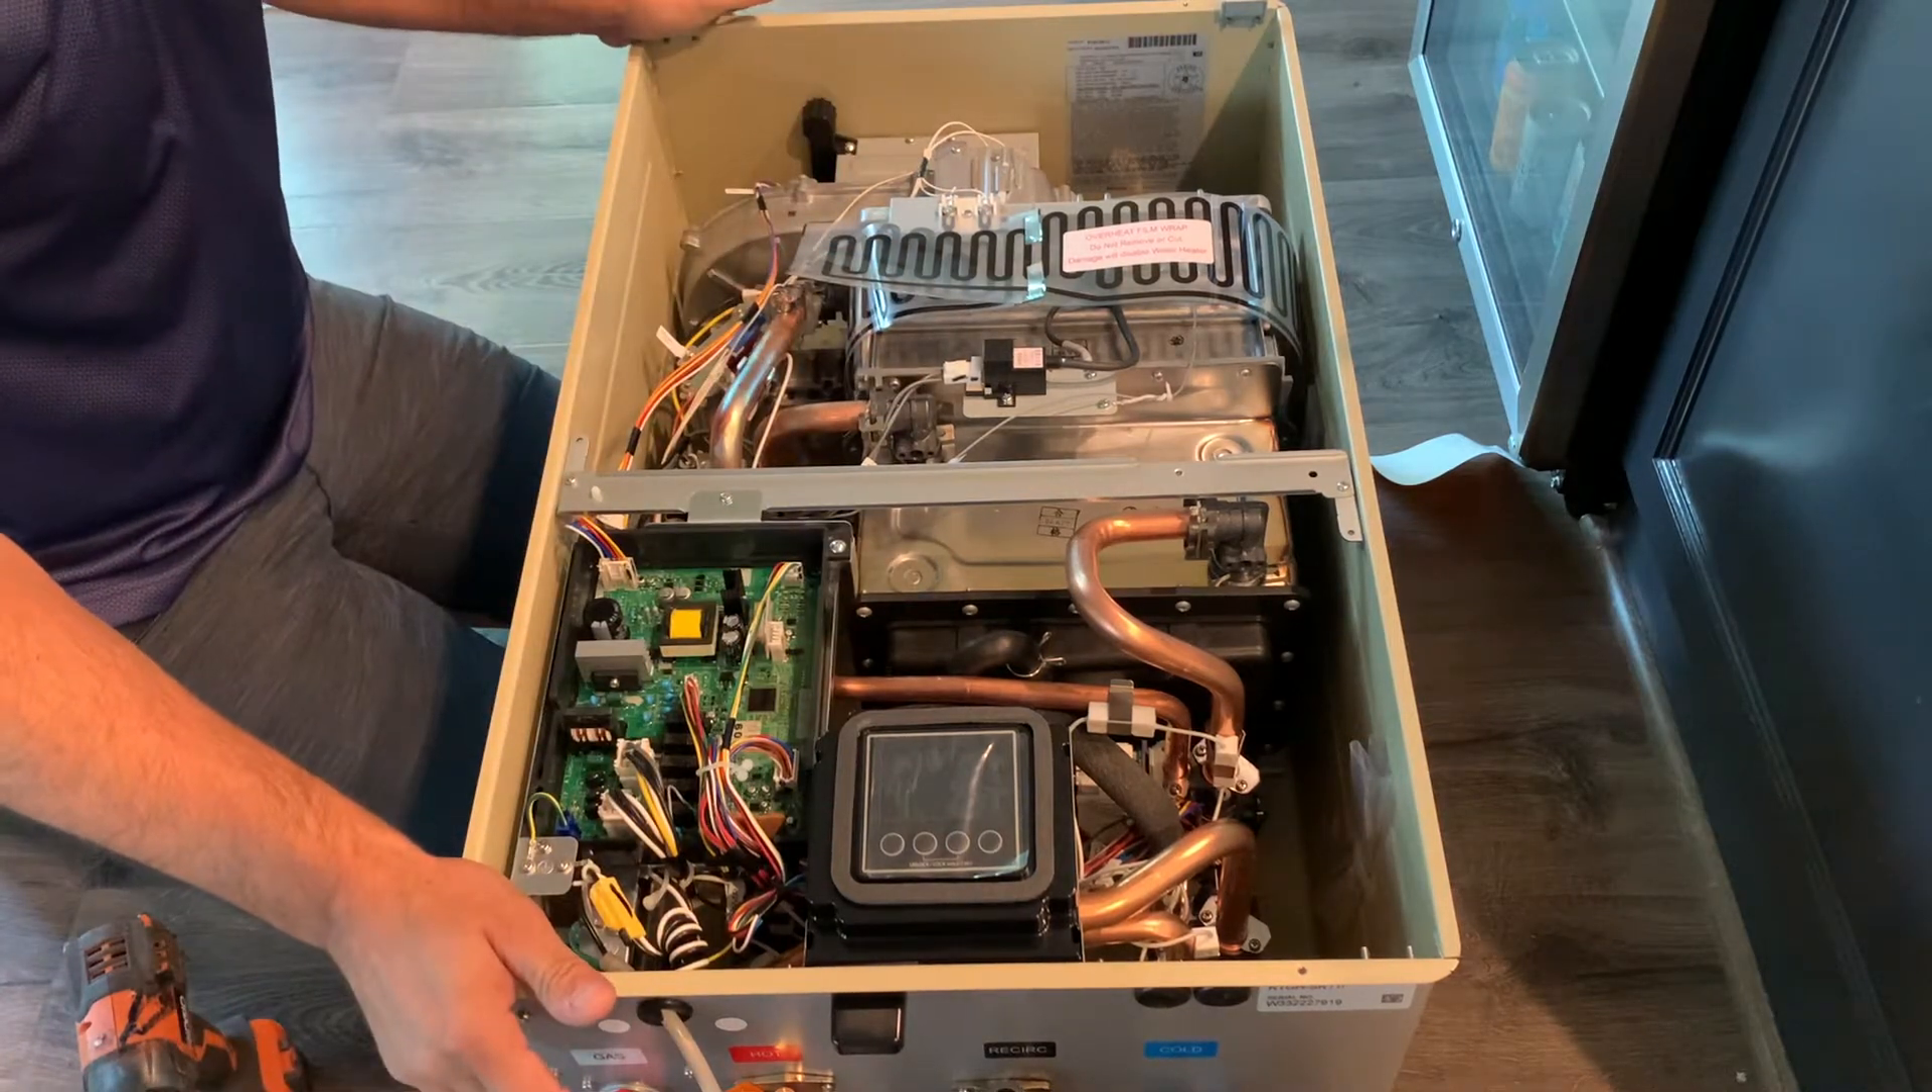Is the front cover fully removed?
Yes.